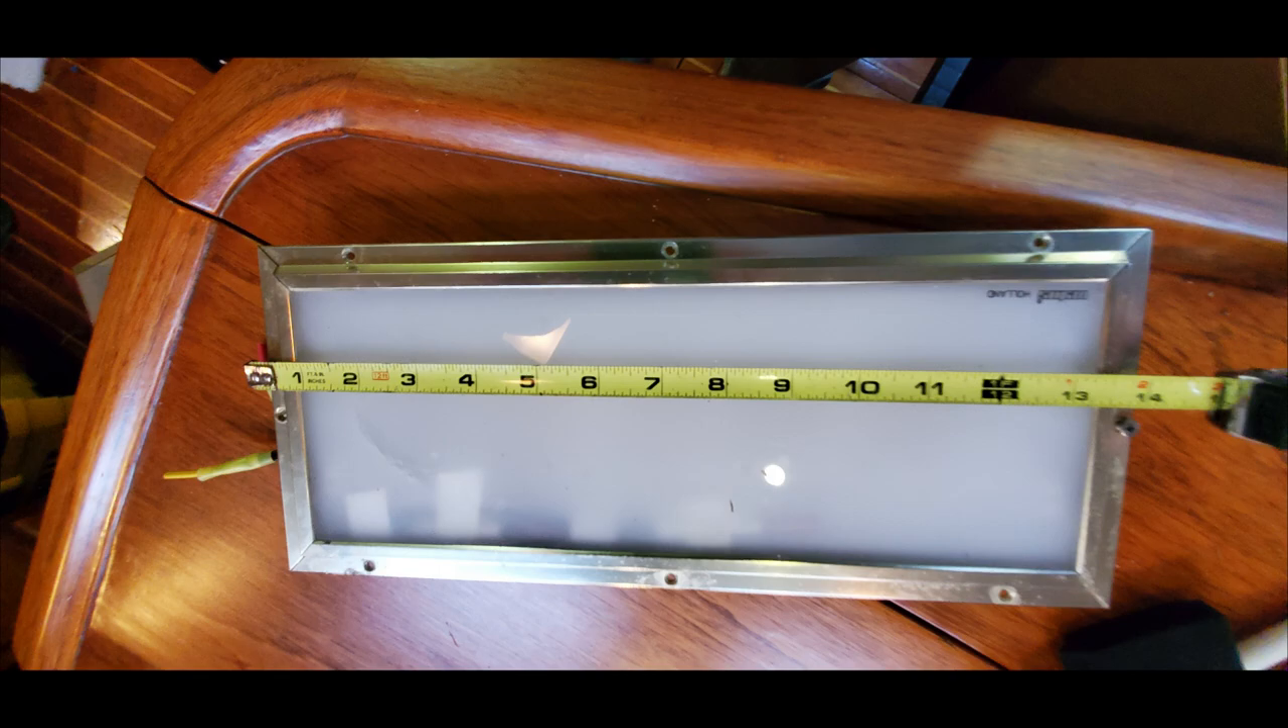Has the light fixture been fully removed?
Yes.